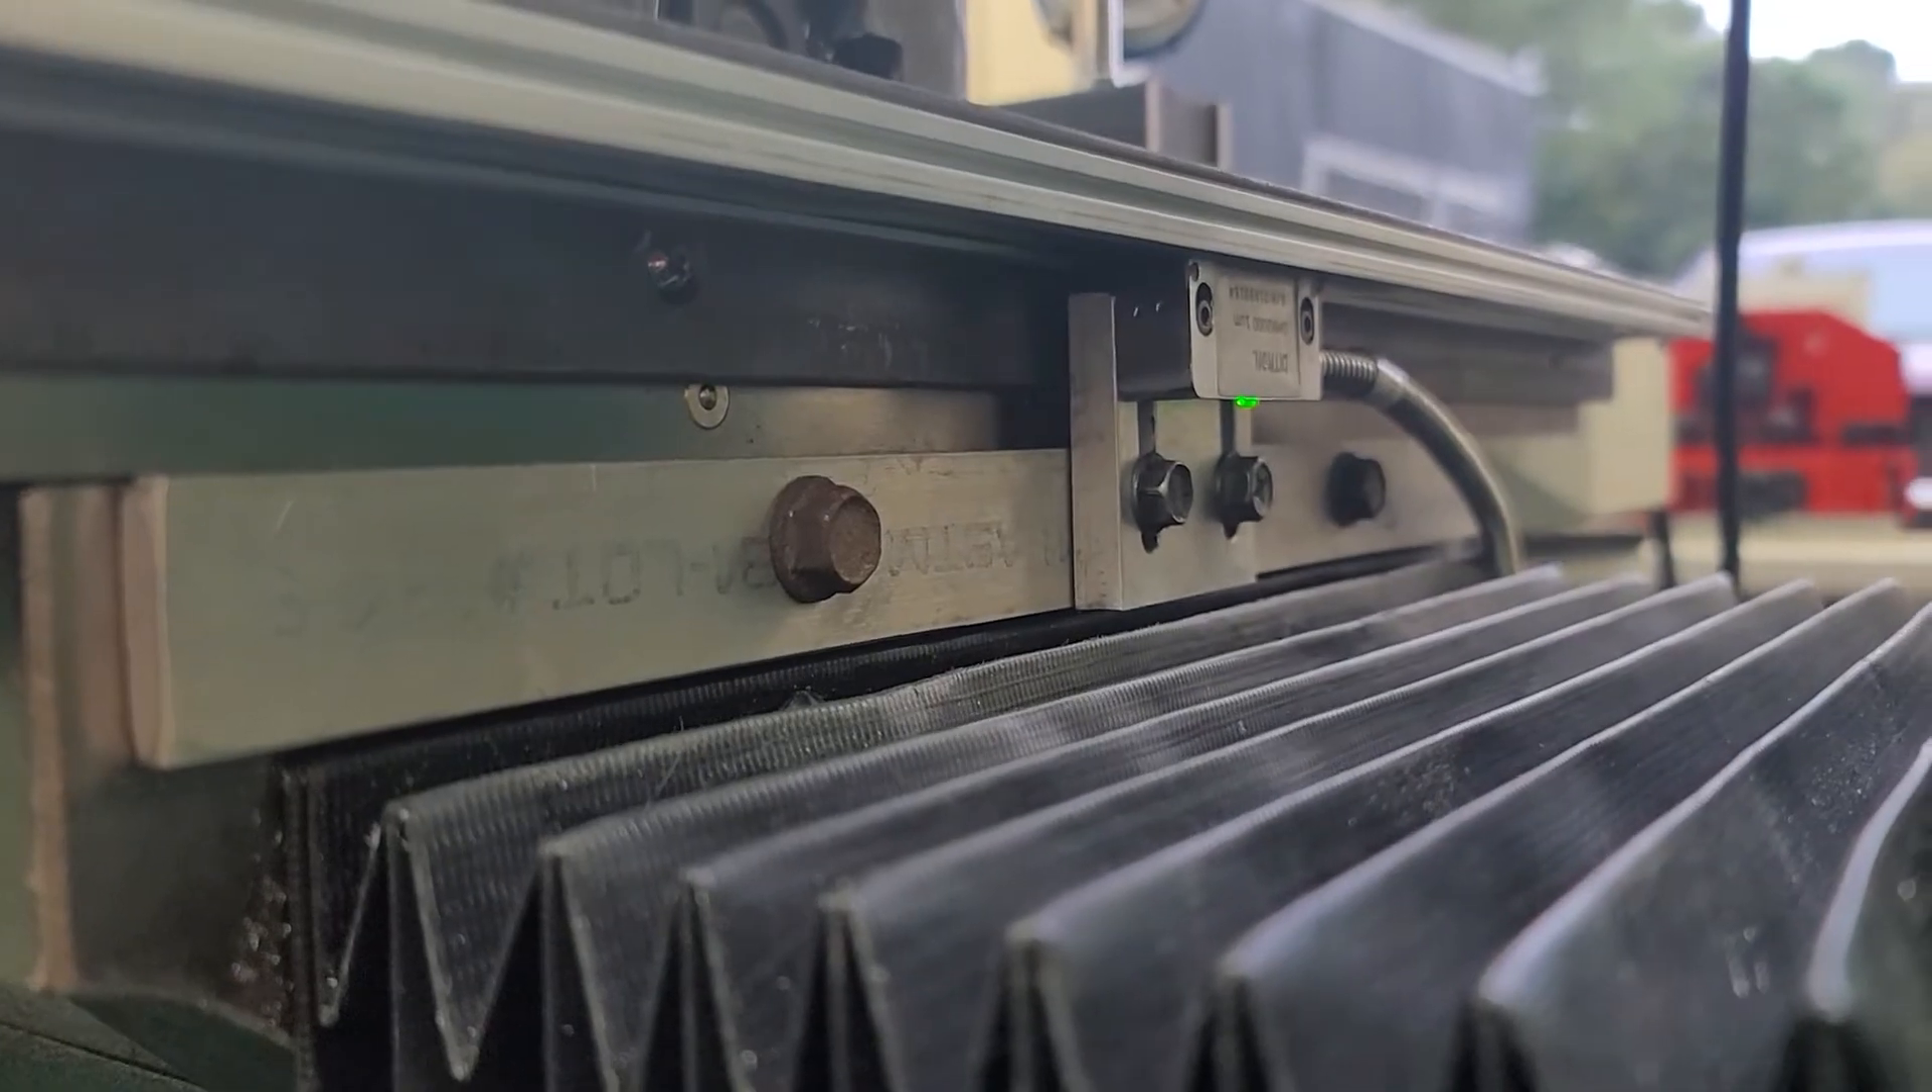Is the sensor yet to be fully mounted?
No.